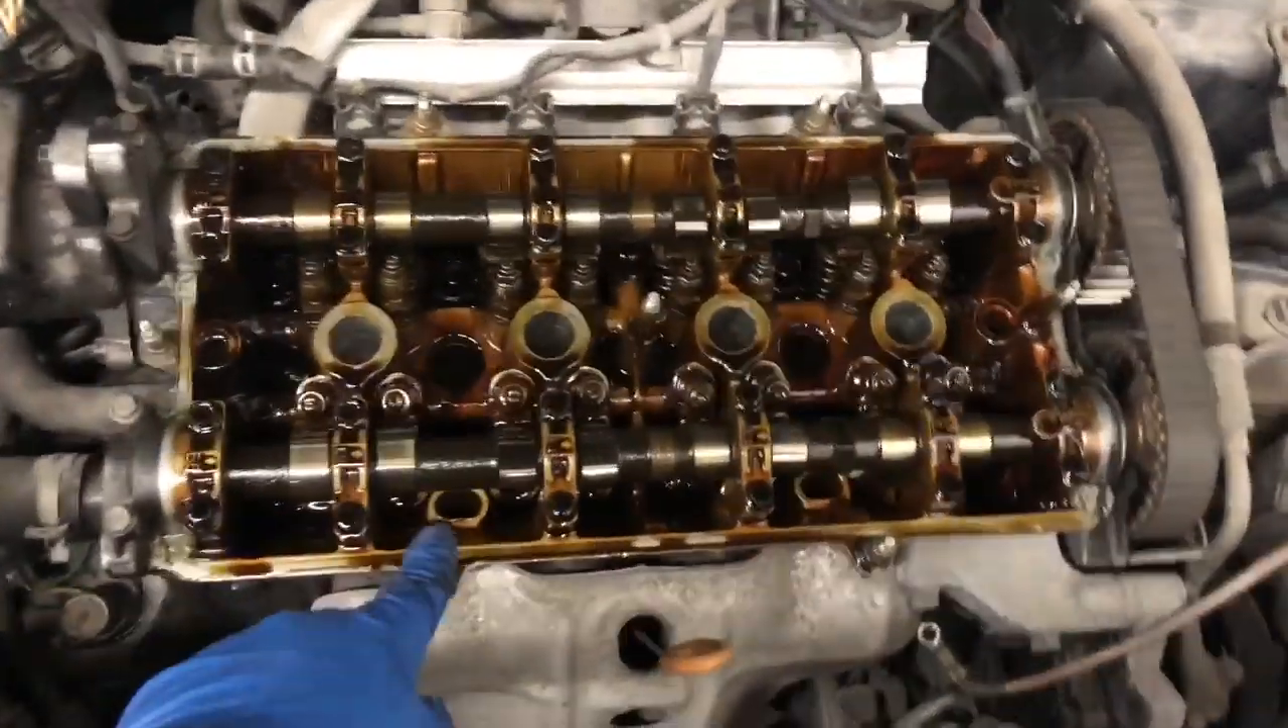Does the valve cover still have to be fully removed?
No.